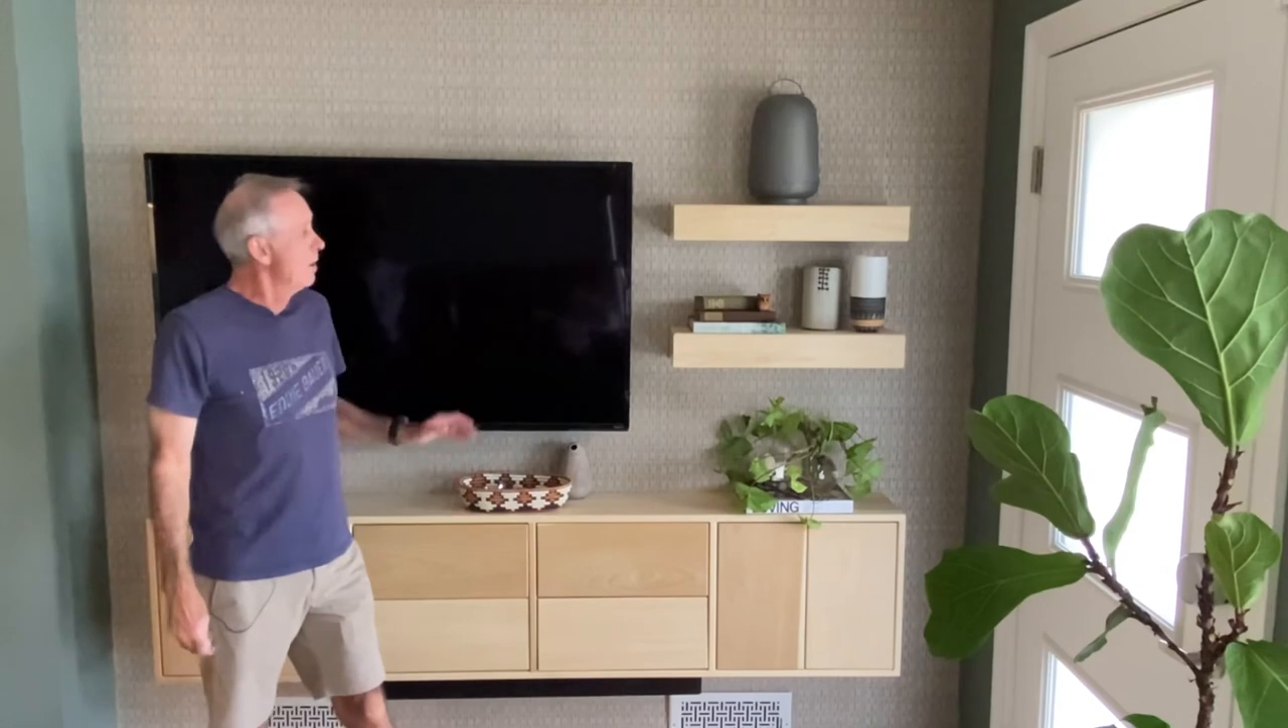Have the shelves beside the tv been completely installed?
Yes.